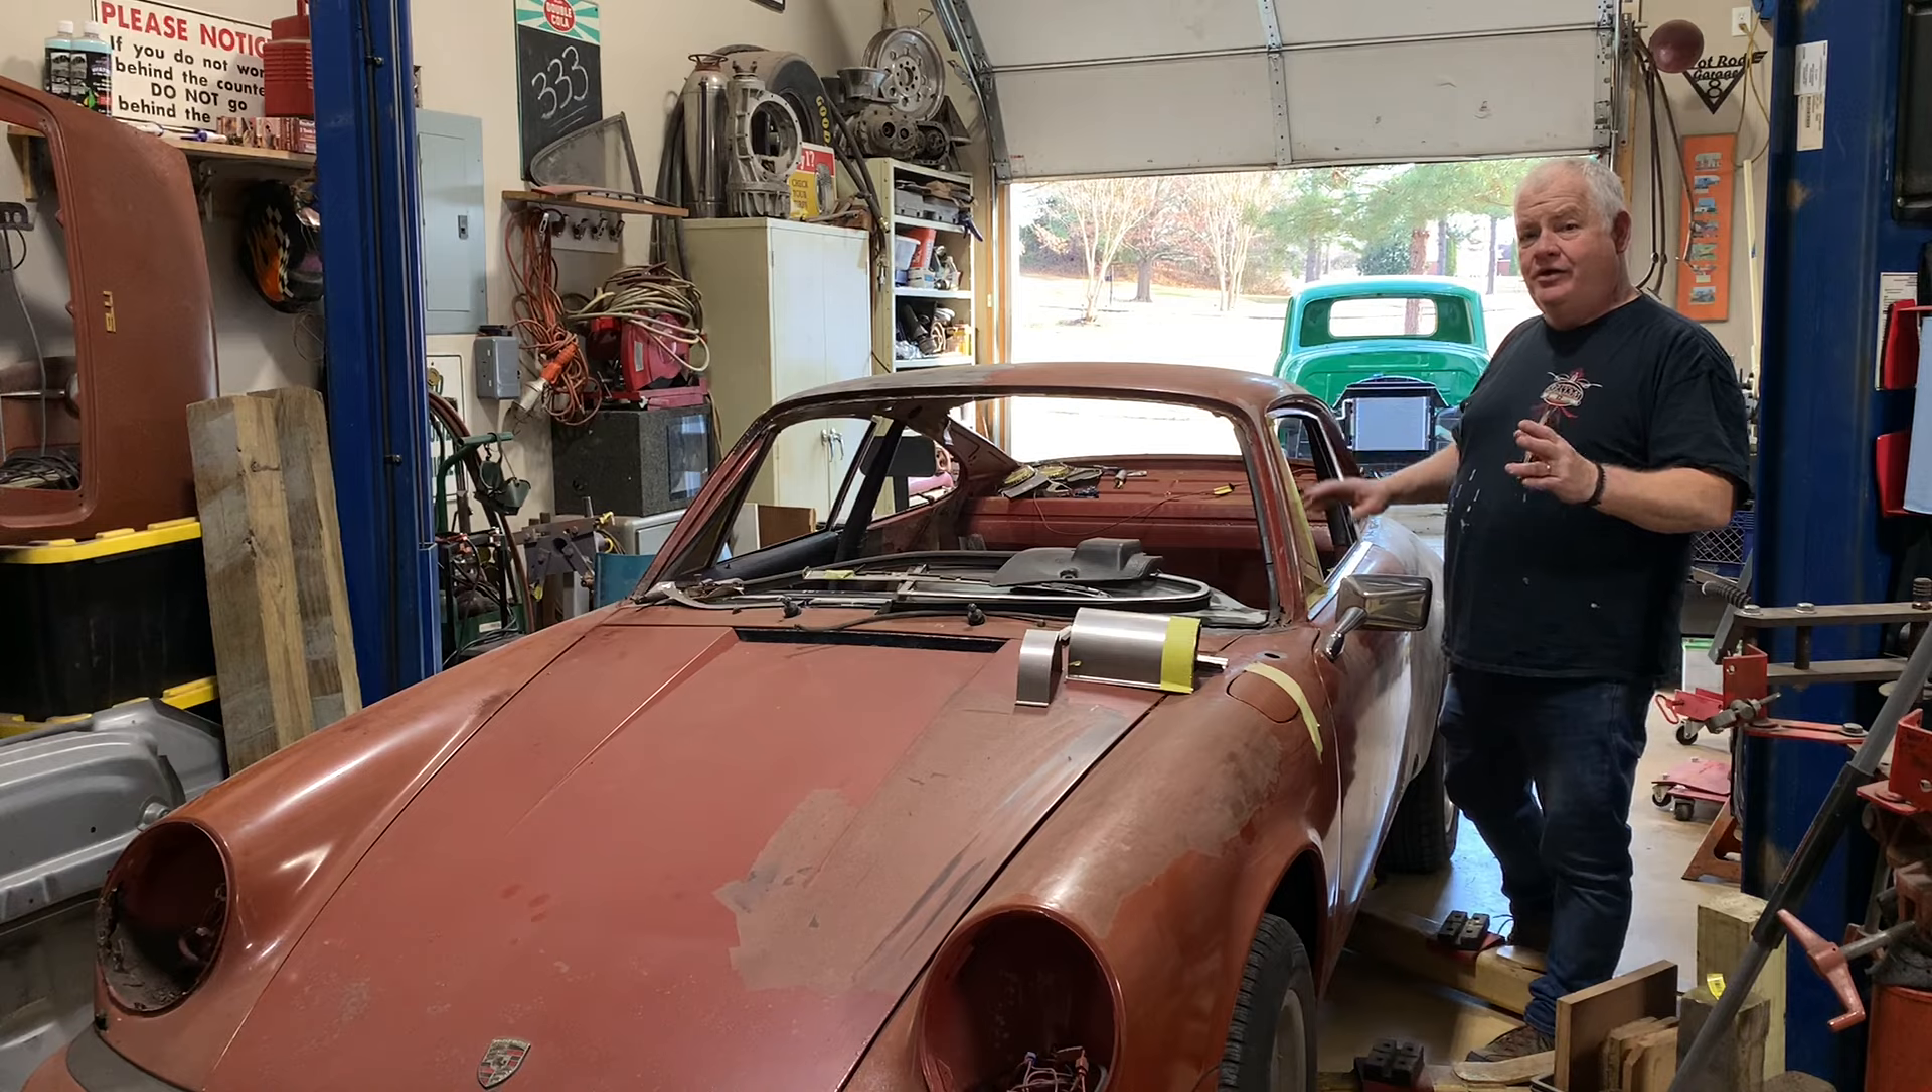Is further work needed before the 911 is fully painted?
Yes.